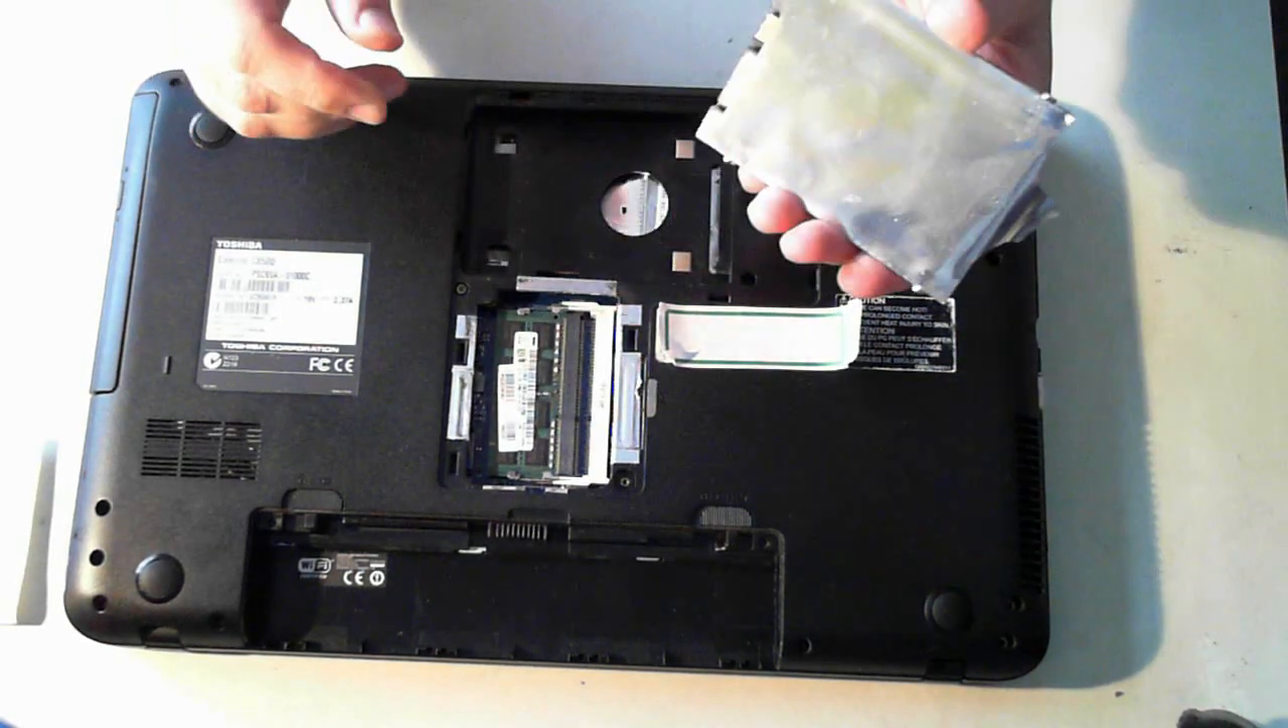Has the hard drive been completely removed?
Yes.